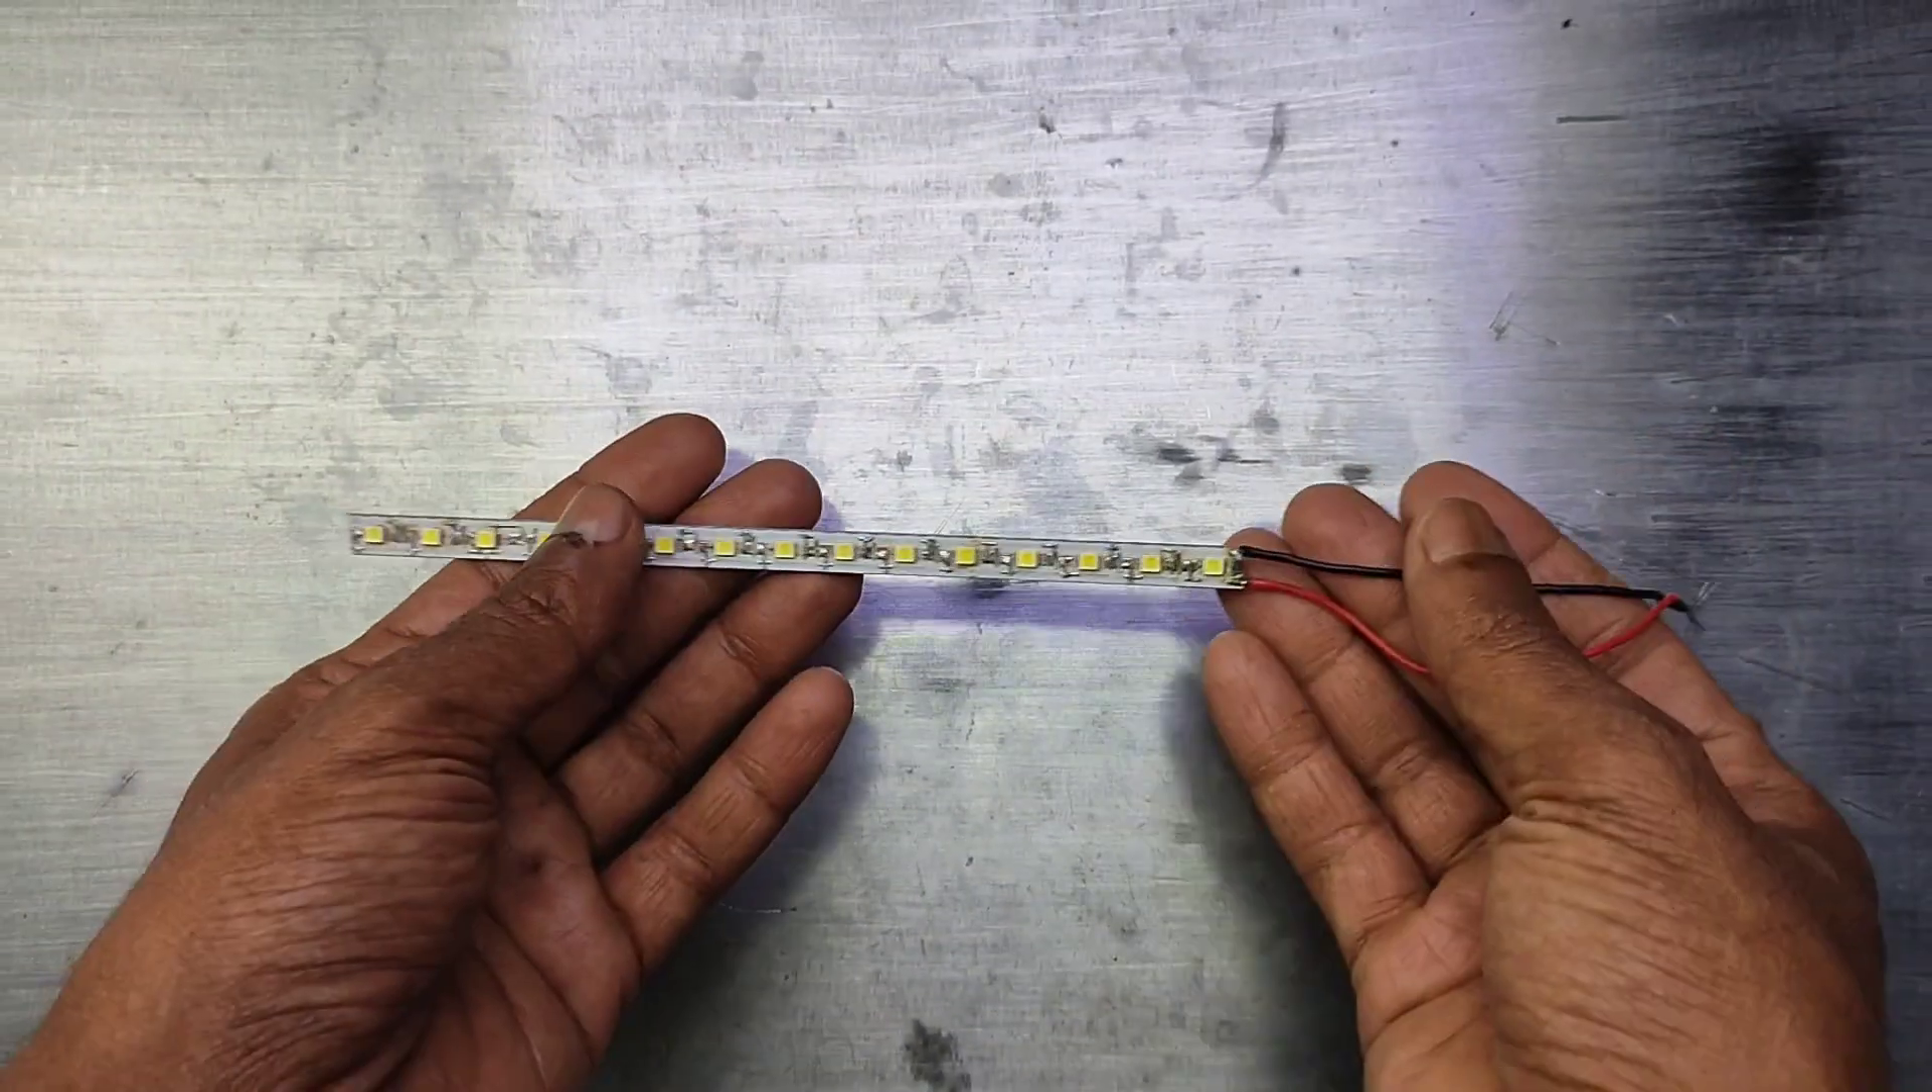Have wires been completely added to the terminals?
Yes.